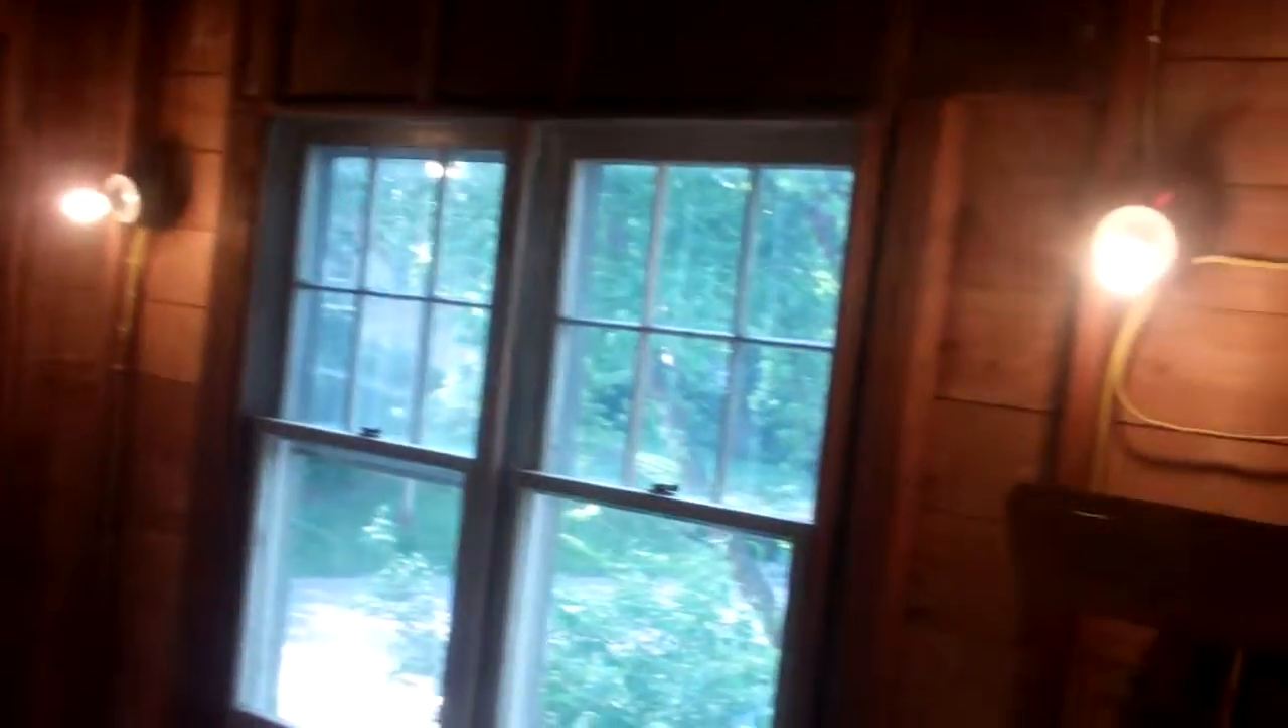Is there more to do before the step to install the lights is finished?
No.